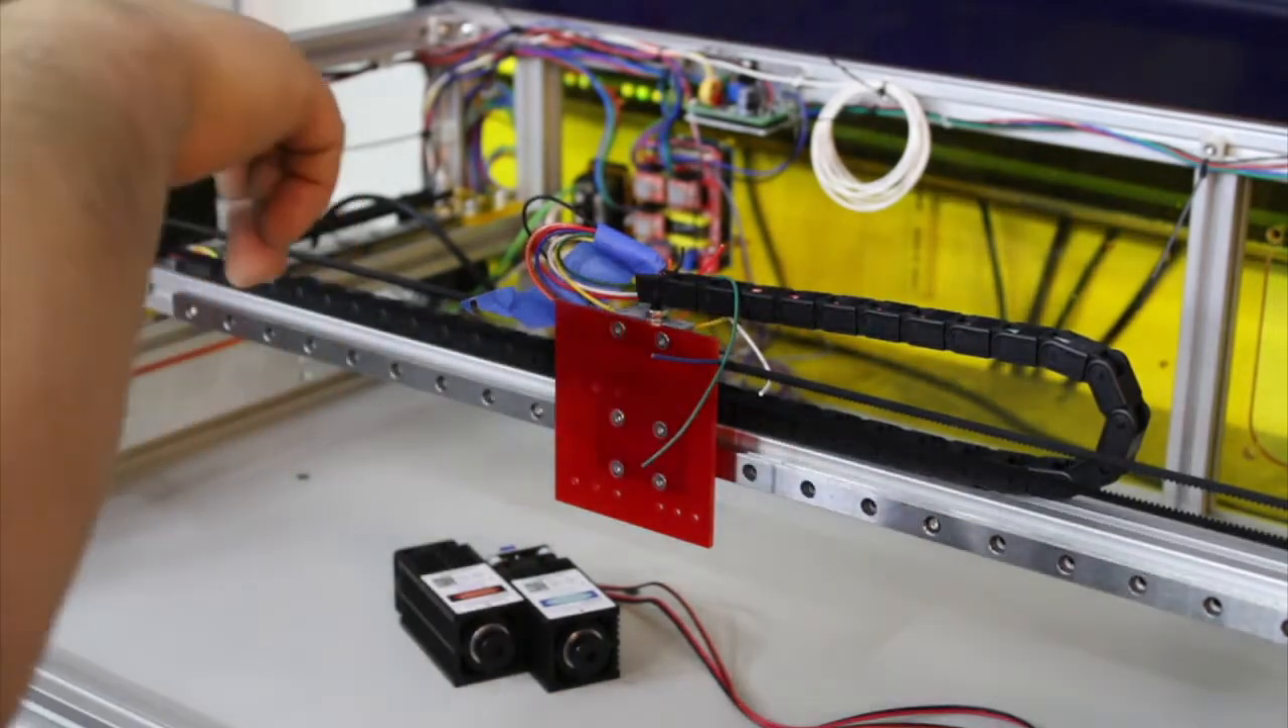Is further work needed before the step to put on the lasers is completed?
Yes.